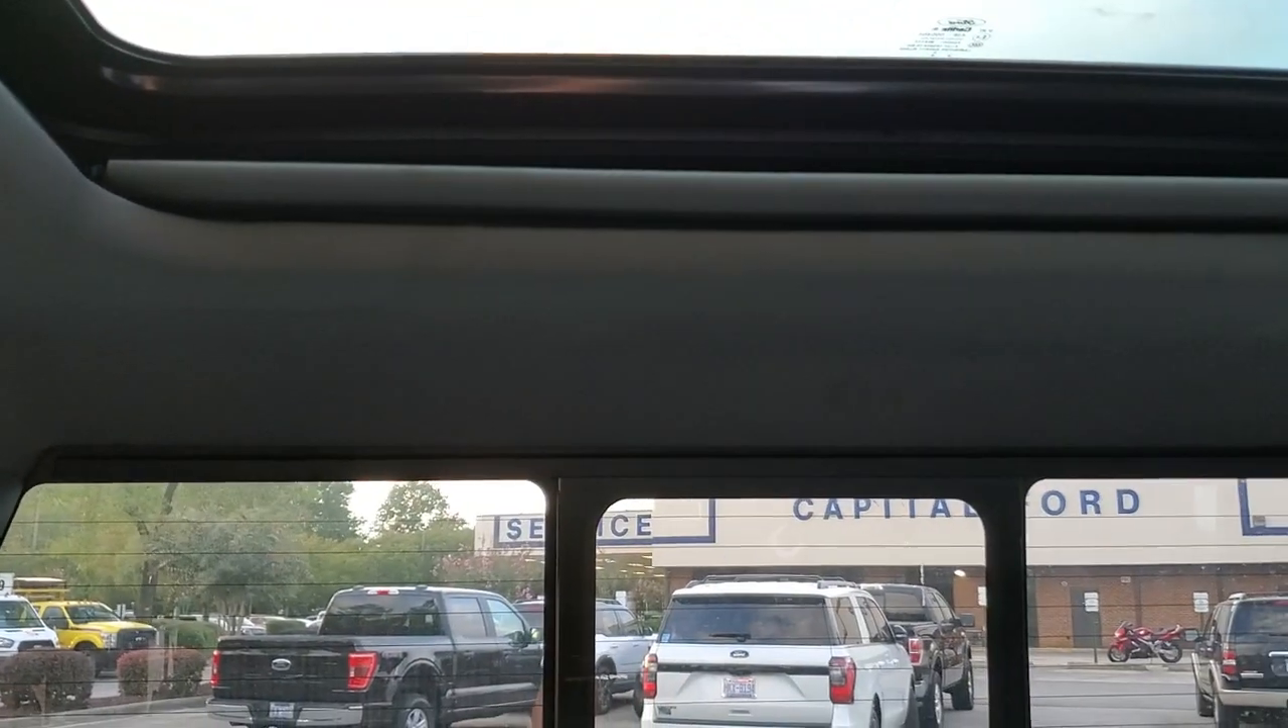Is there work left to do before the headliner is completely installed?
No.